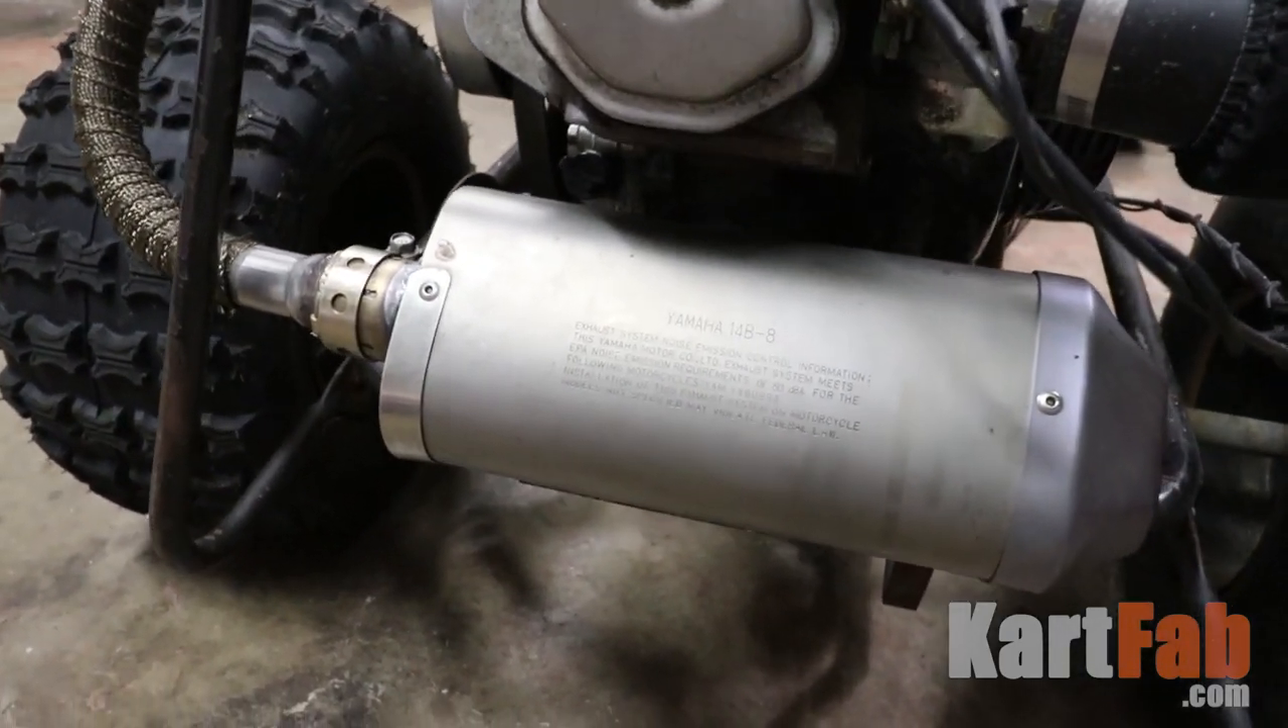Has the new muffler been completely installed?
Yes.